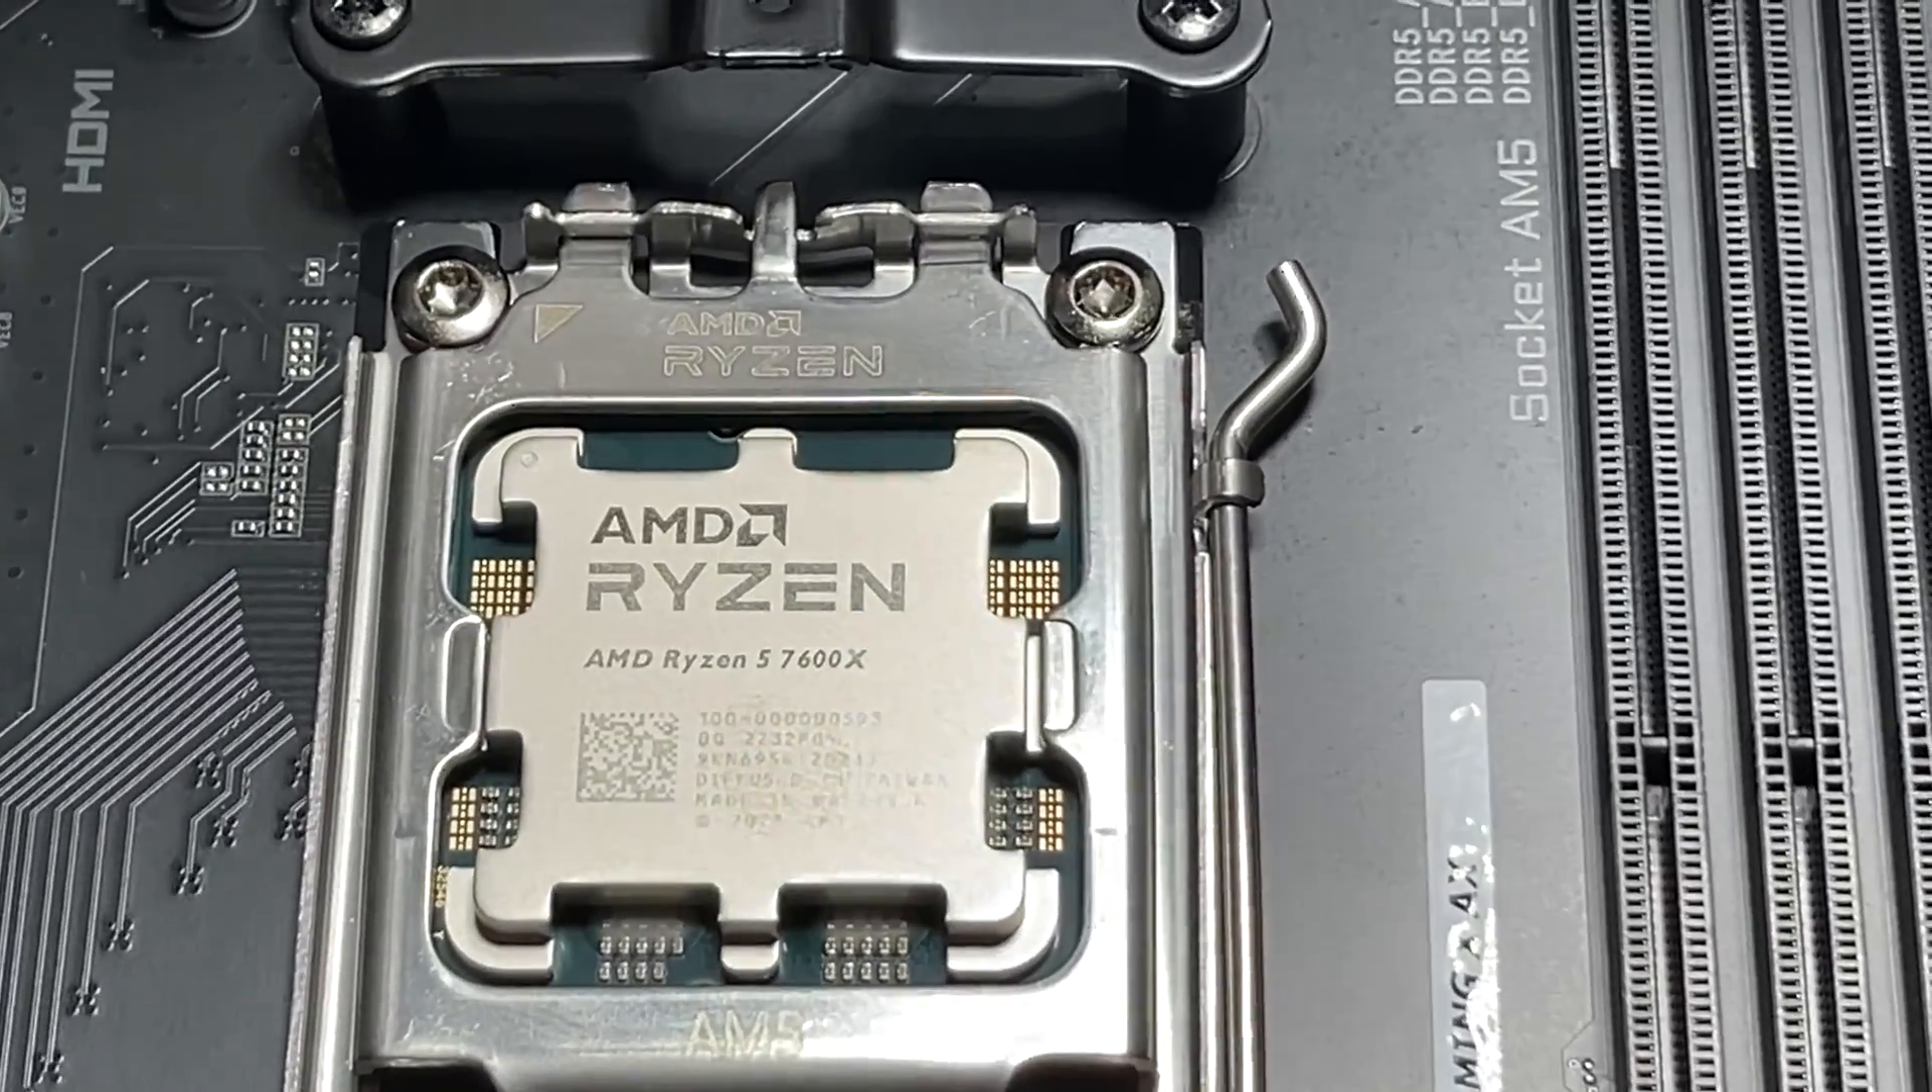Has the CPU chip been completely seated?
Yes.